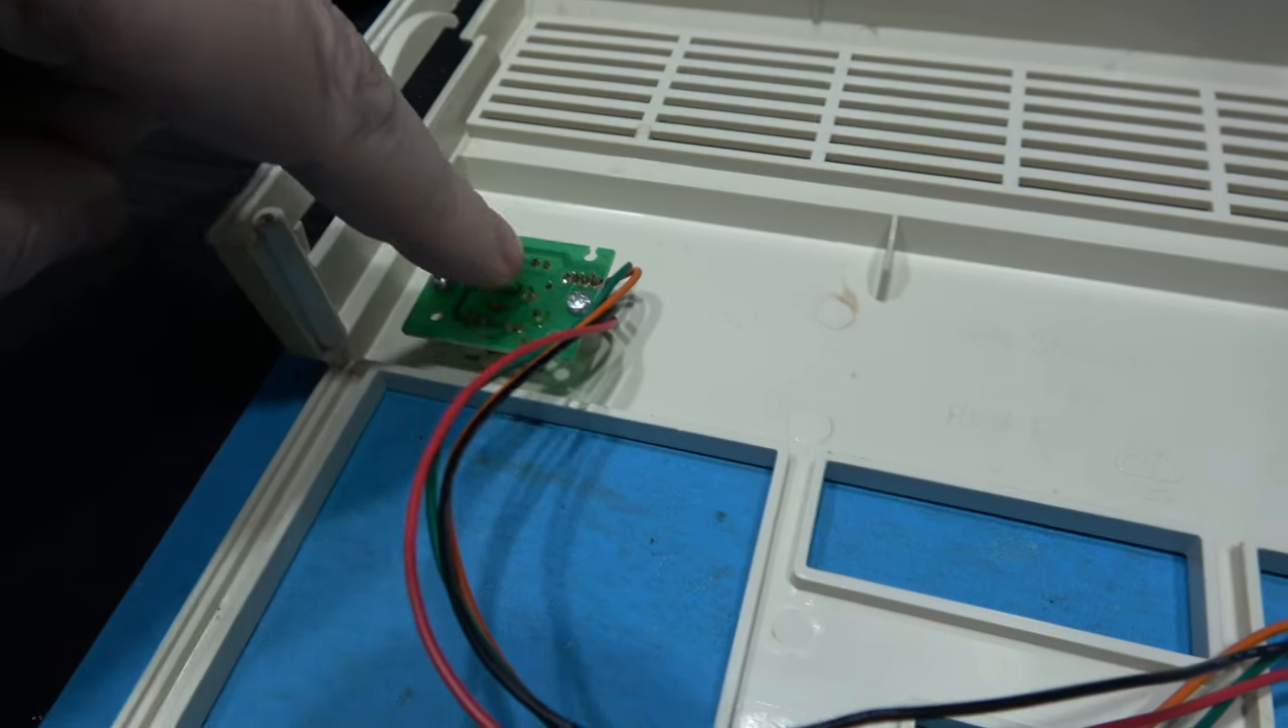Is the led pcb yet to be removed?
Yes.